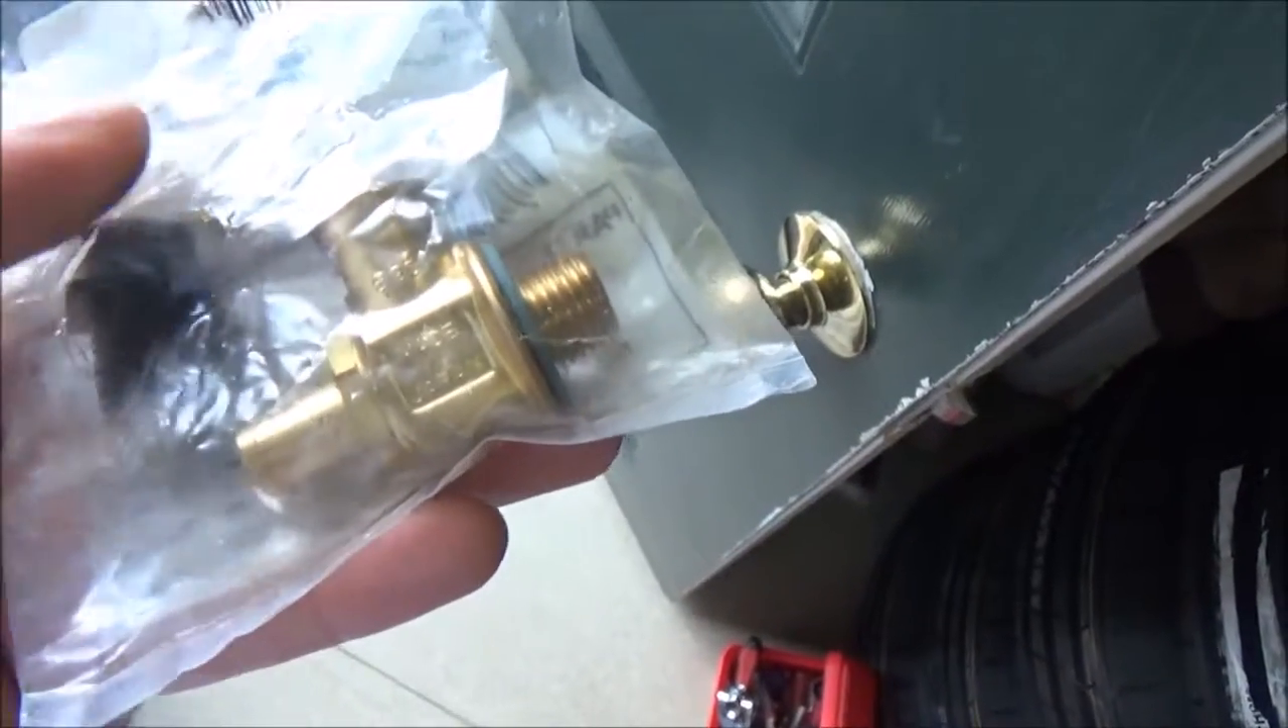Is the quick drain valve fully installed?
No.